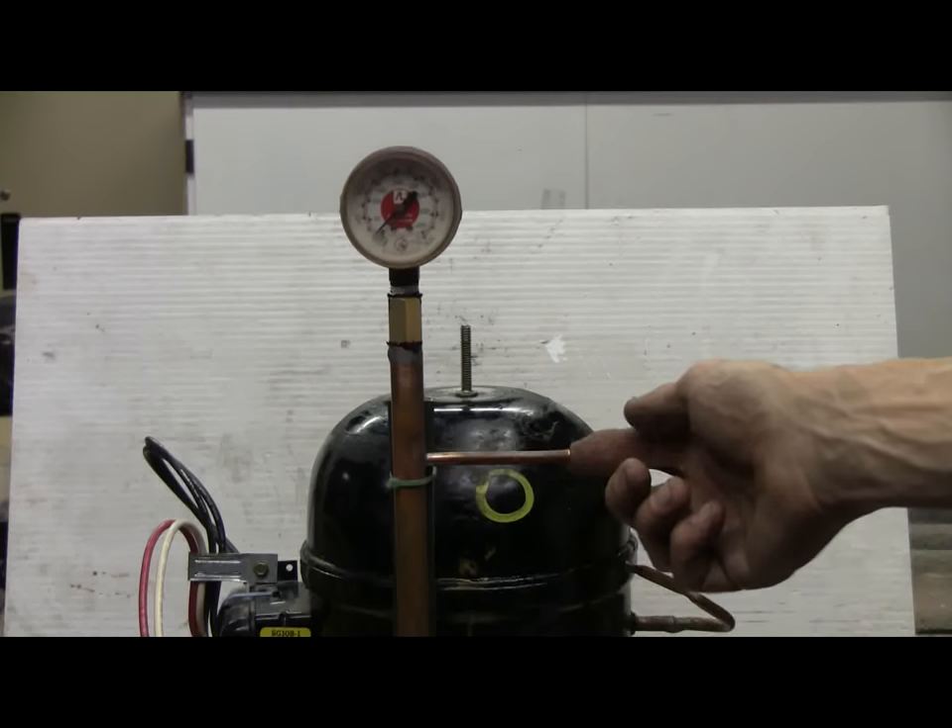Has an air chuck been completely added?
No.